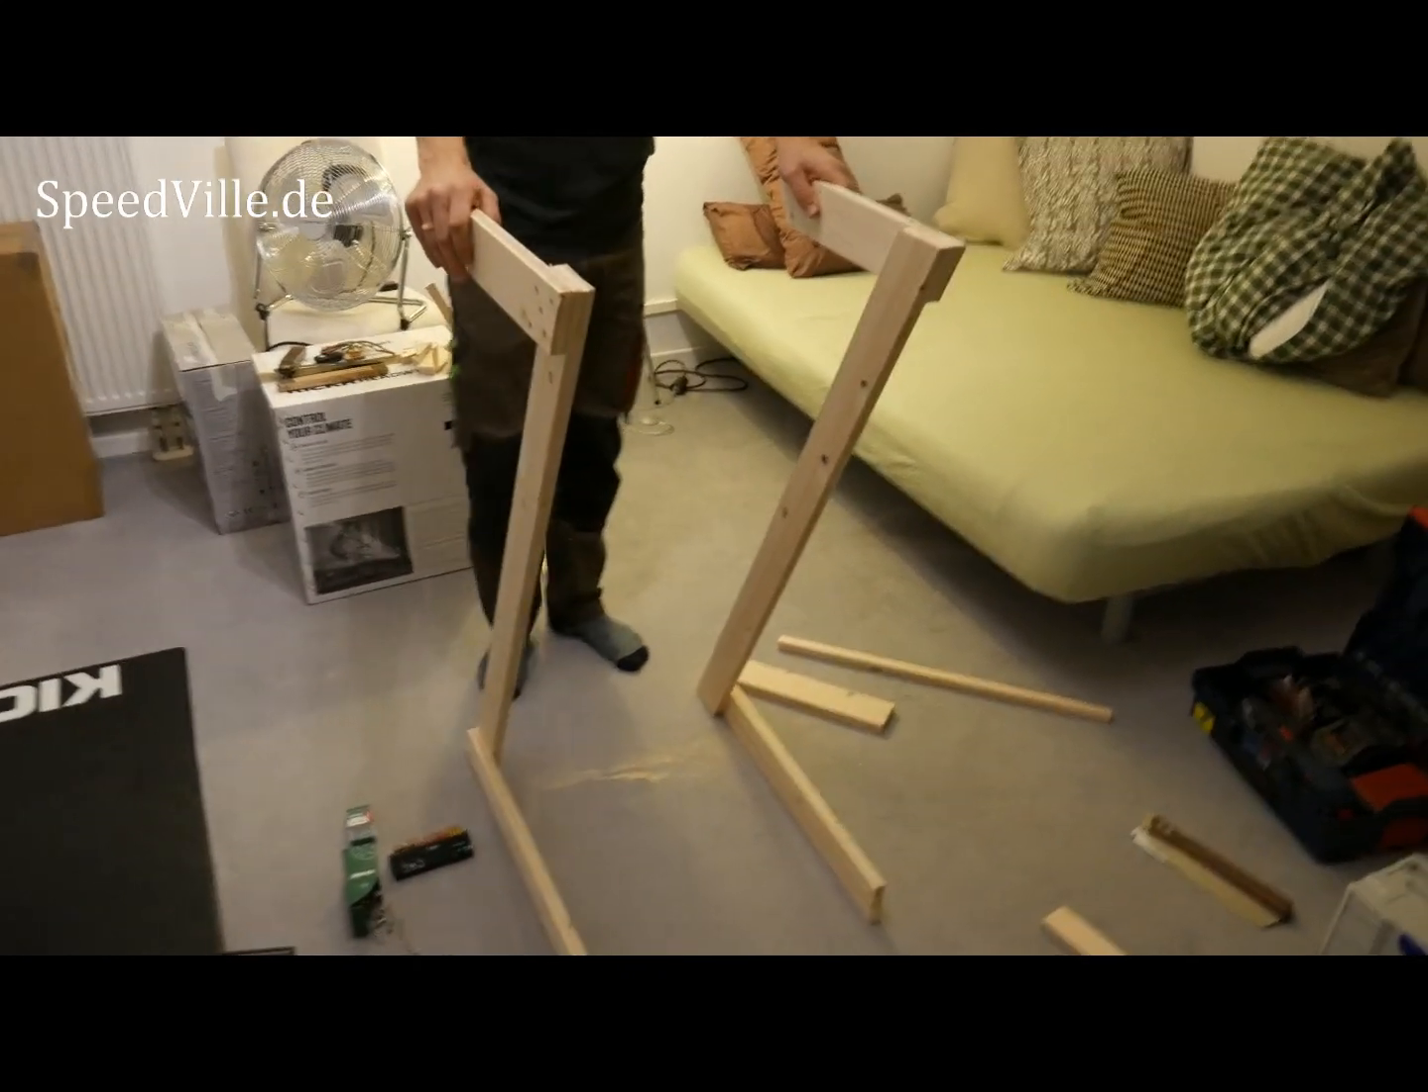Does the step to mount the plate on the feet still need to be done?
Yes.